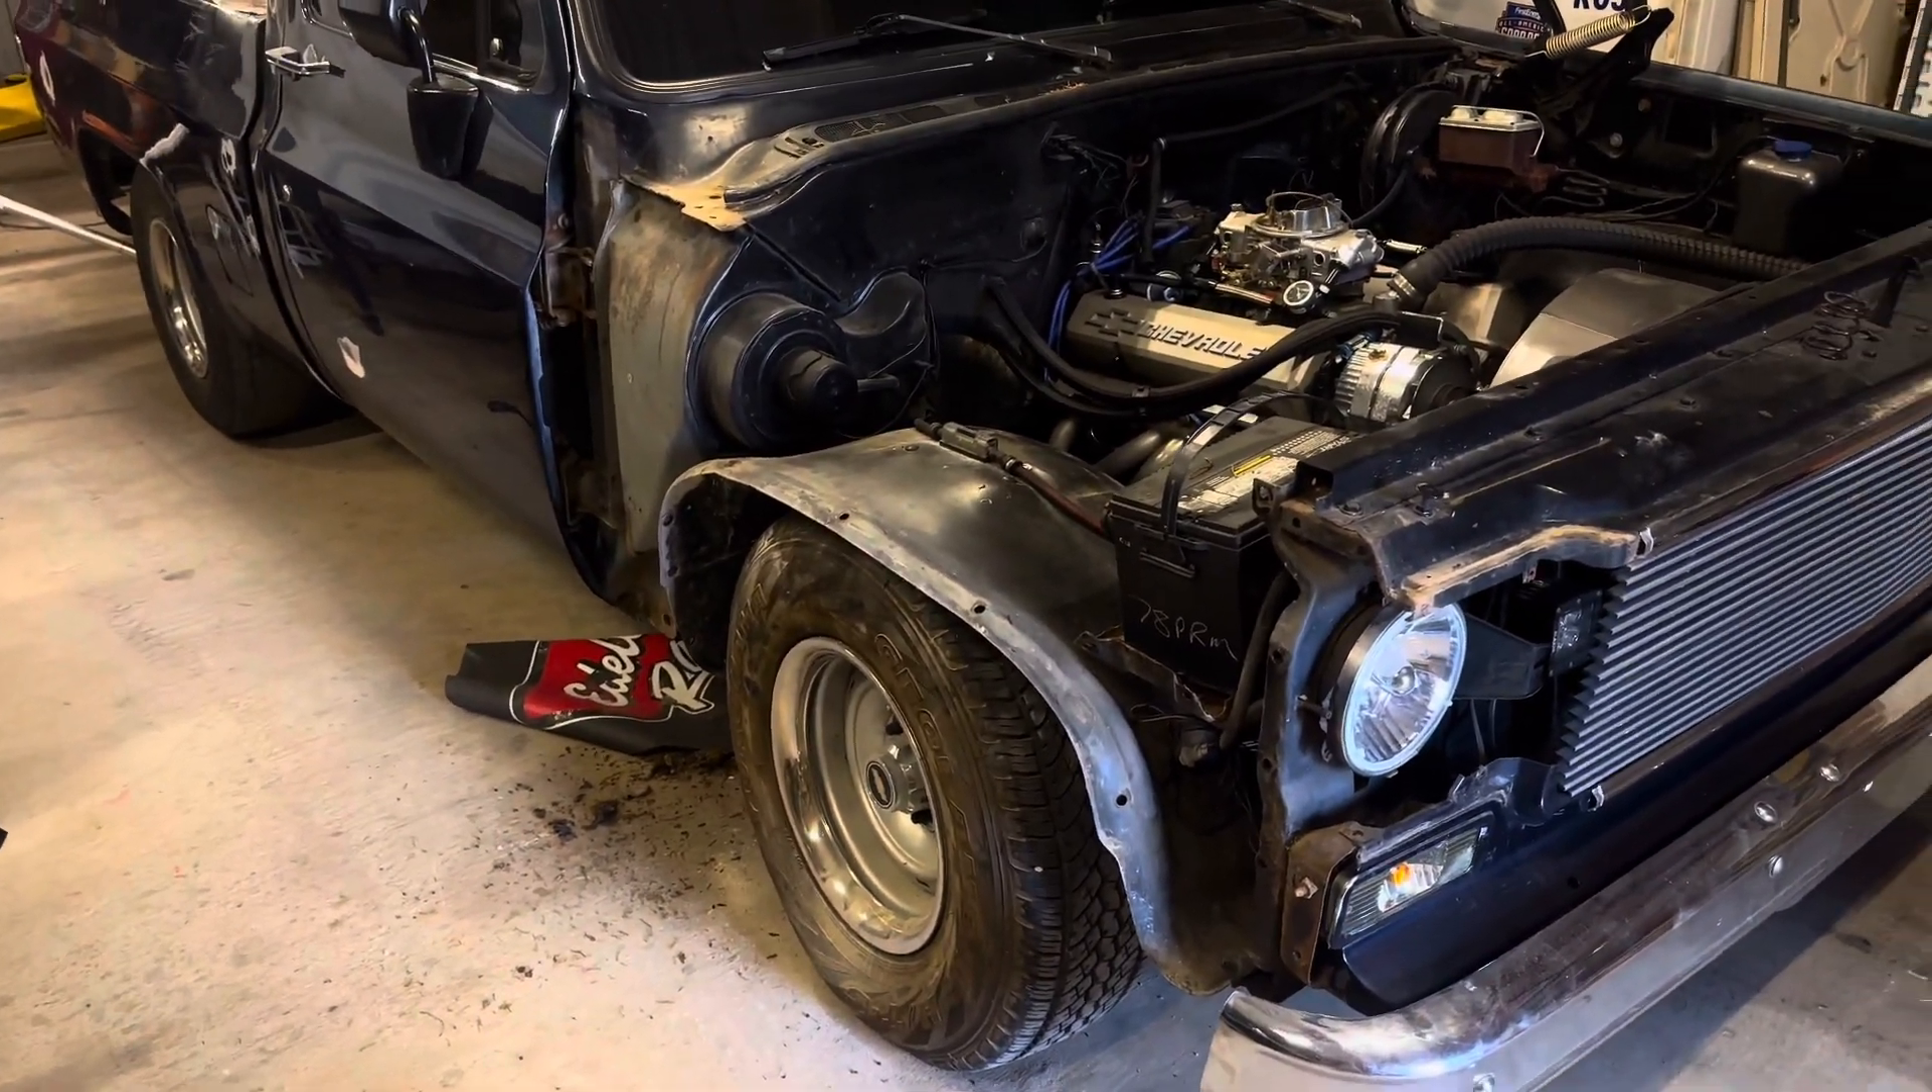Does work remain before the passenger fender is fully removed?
No.